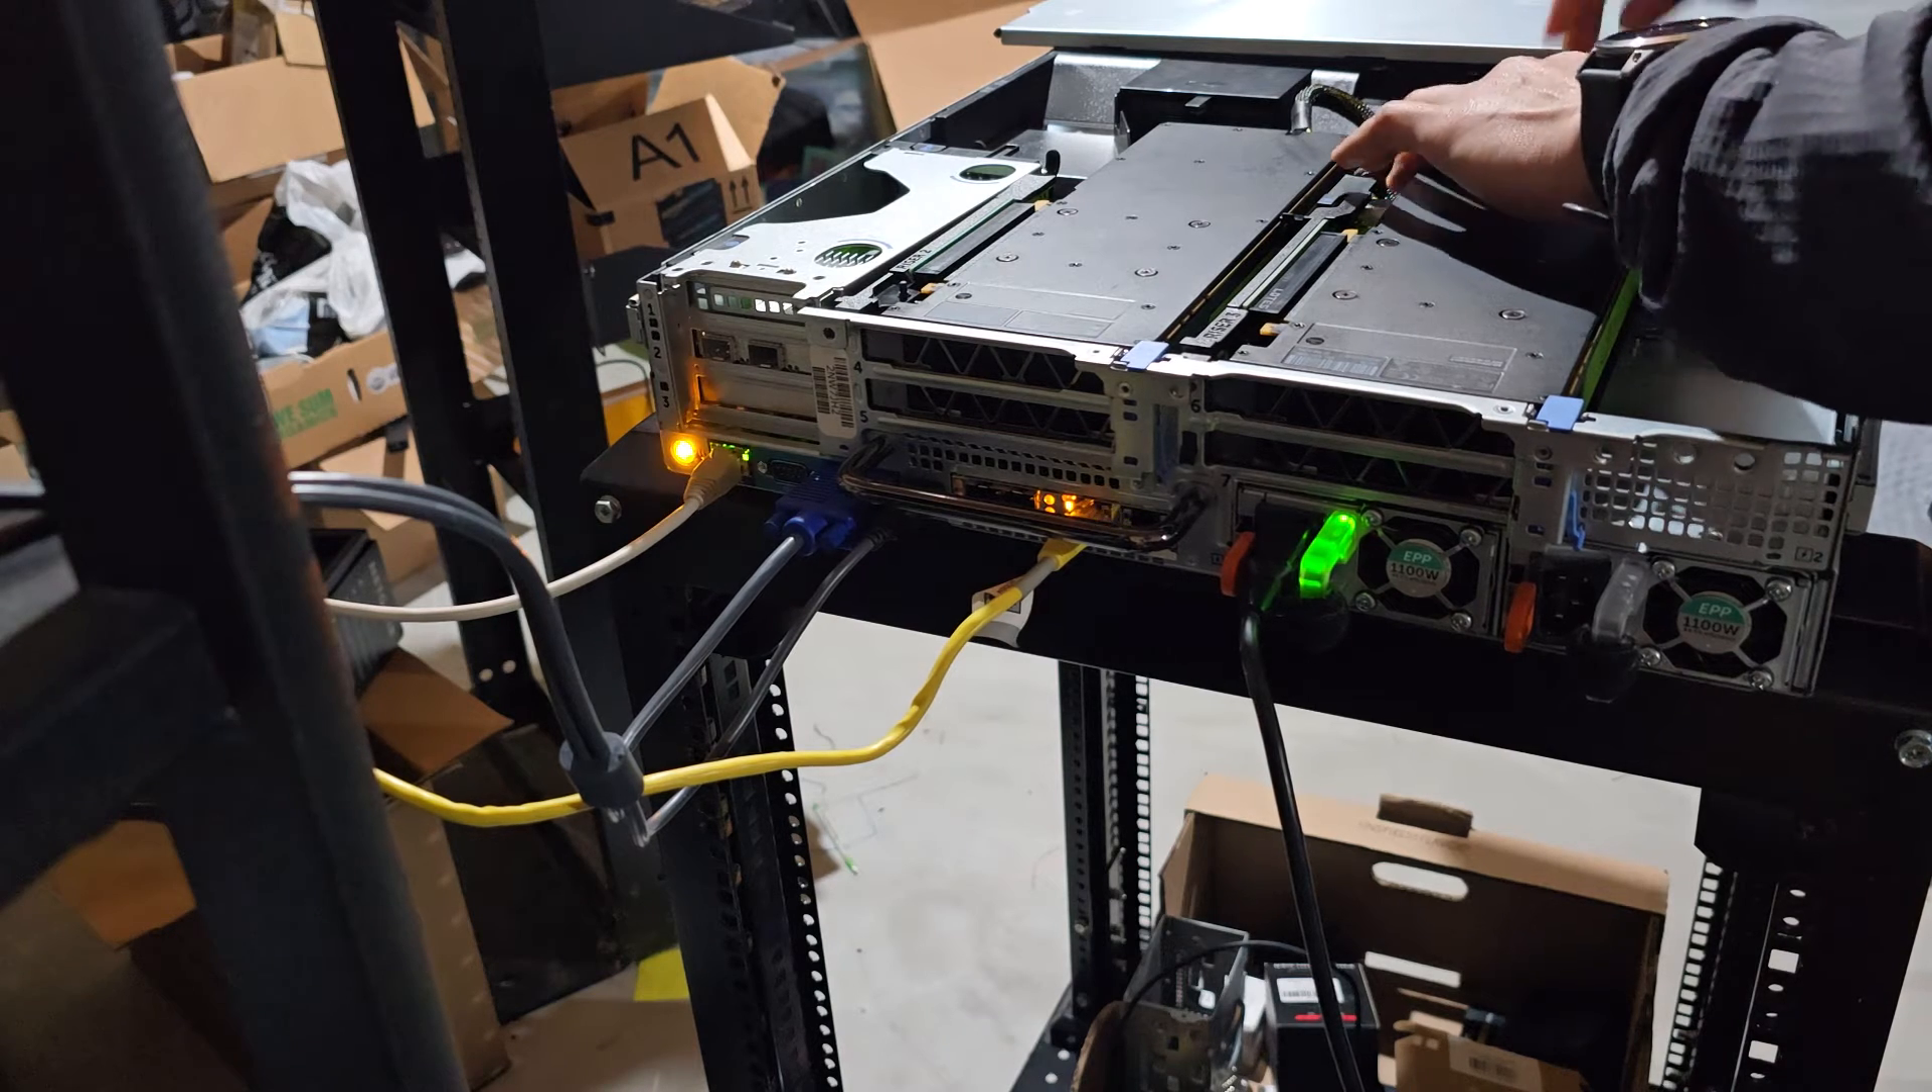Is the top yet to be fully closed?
Yes.